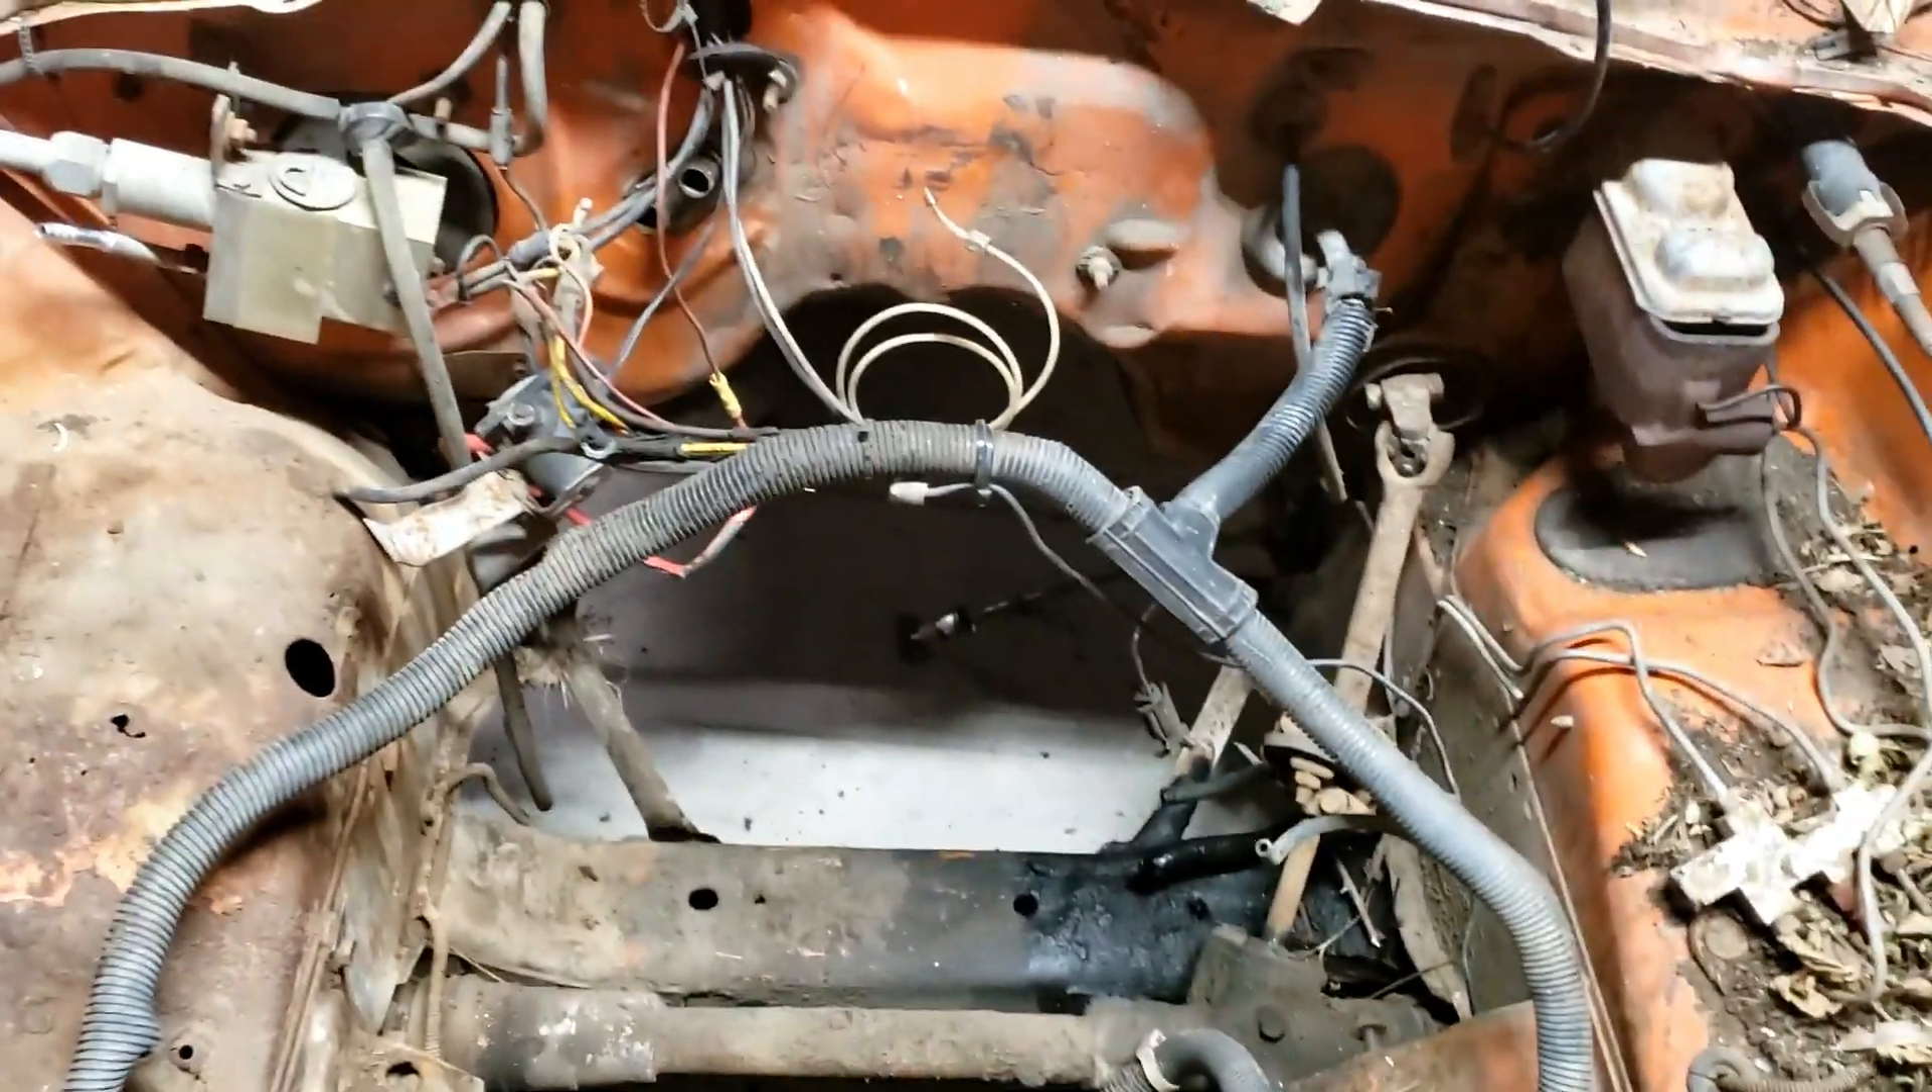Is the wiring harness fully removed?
No.